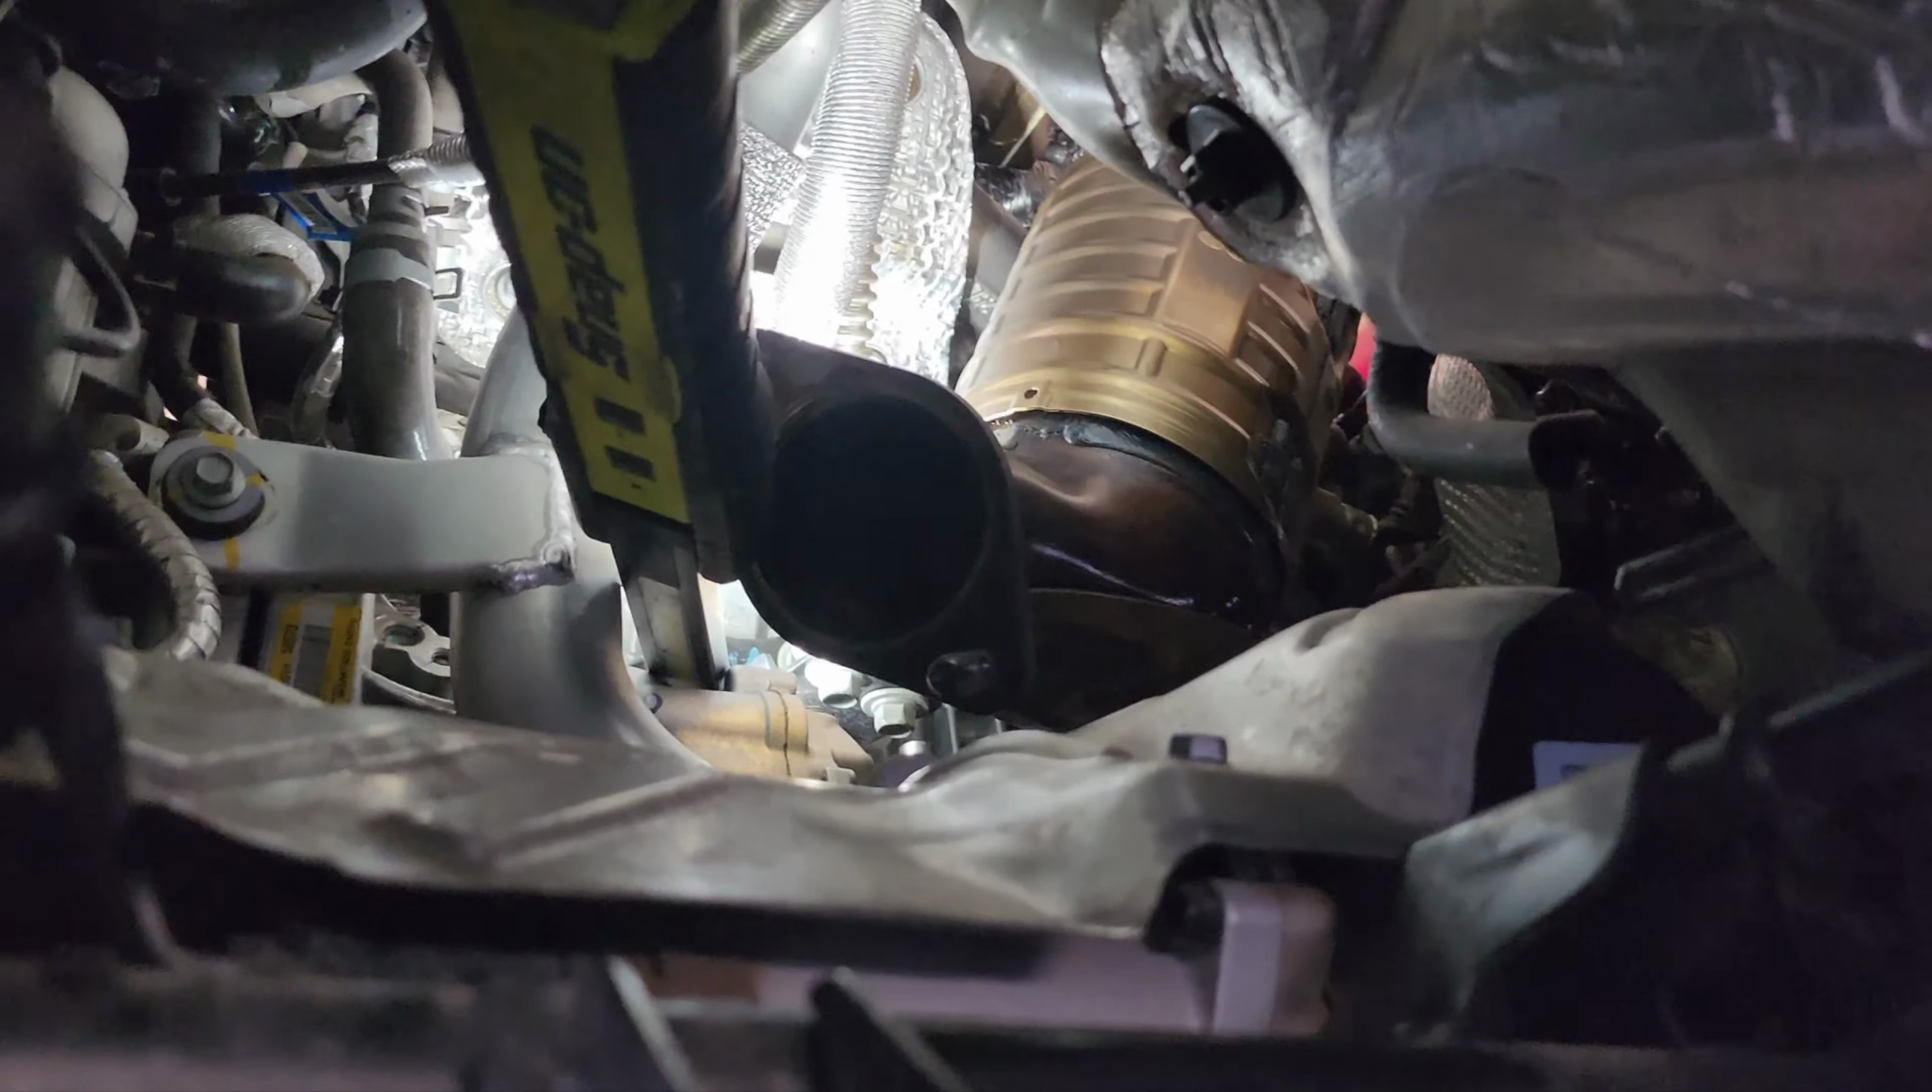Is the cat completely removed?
No.